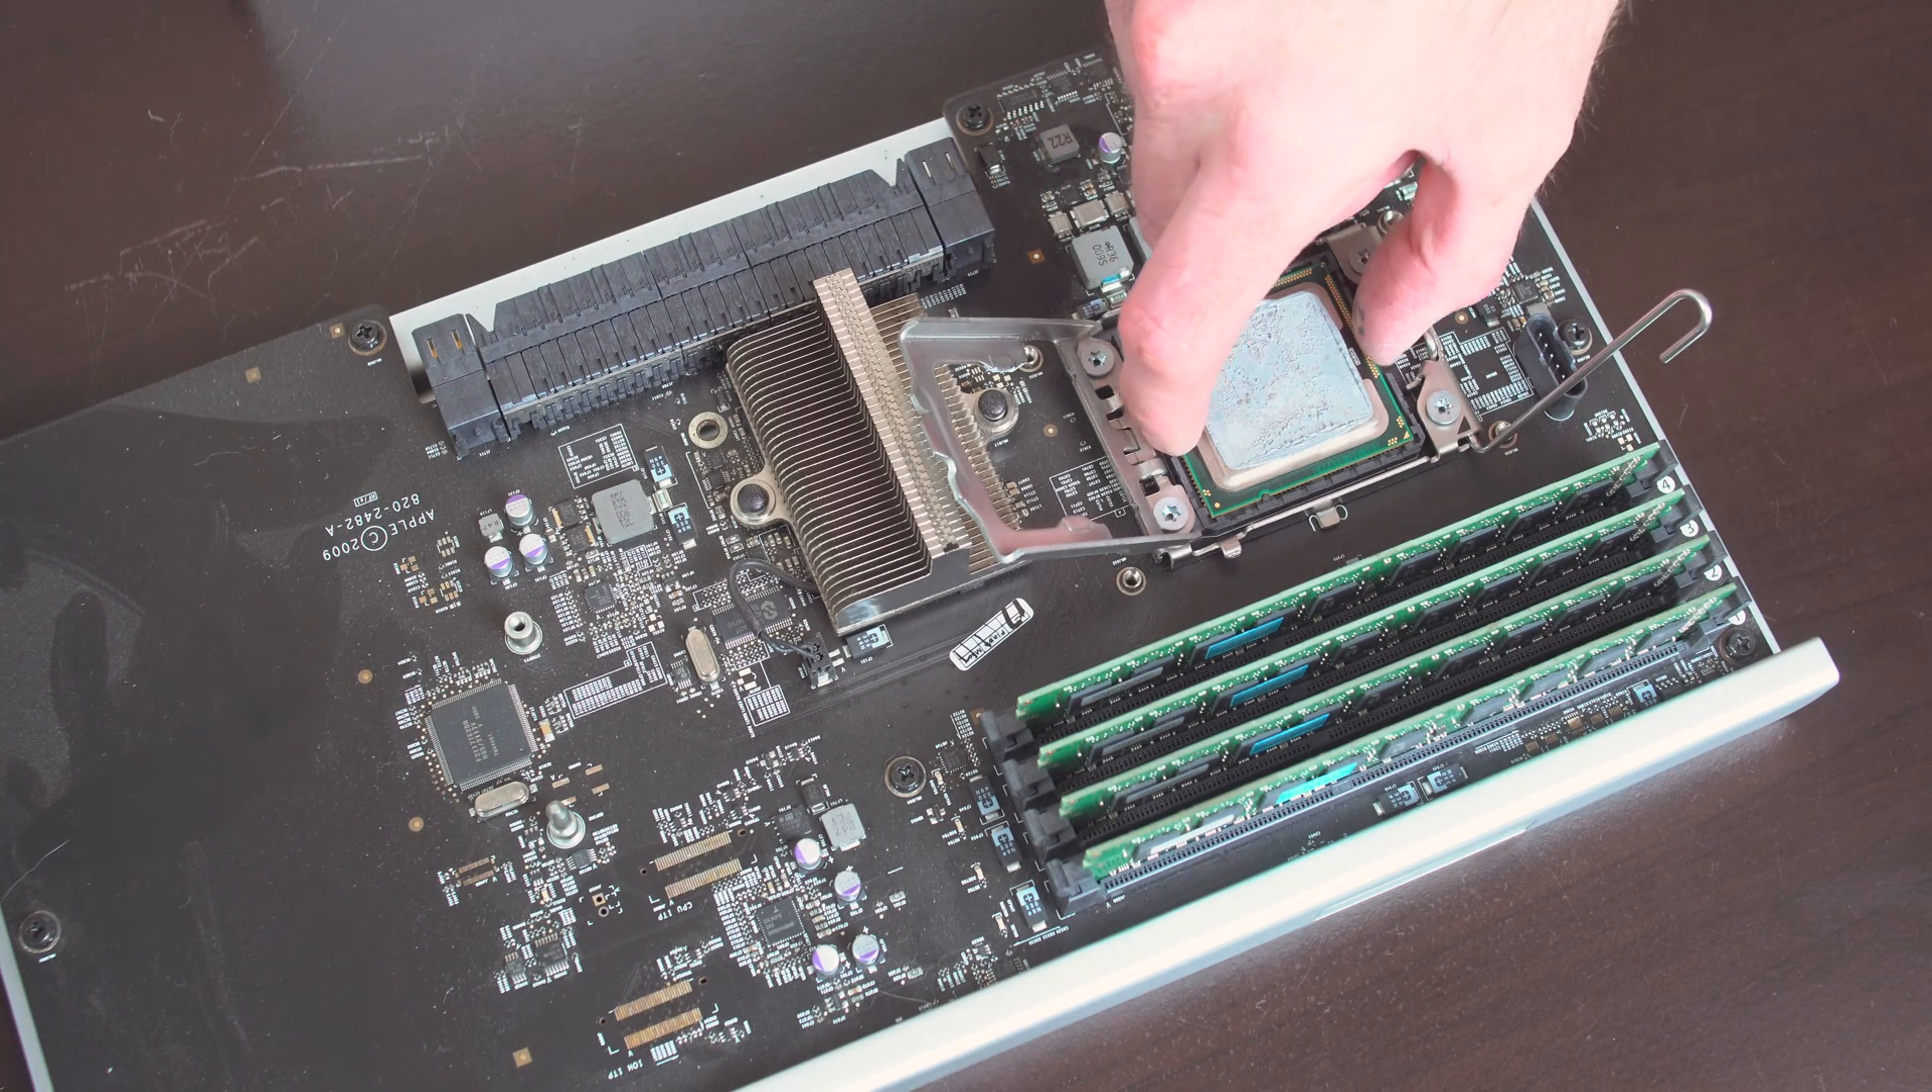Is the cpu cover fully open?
Yes.